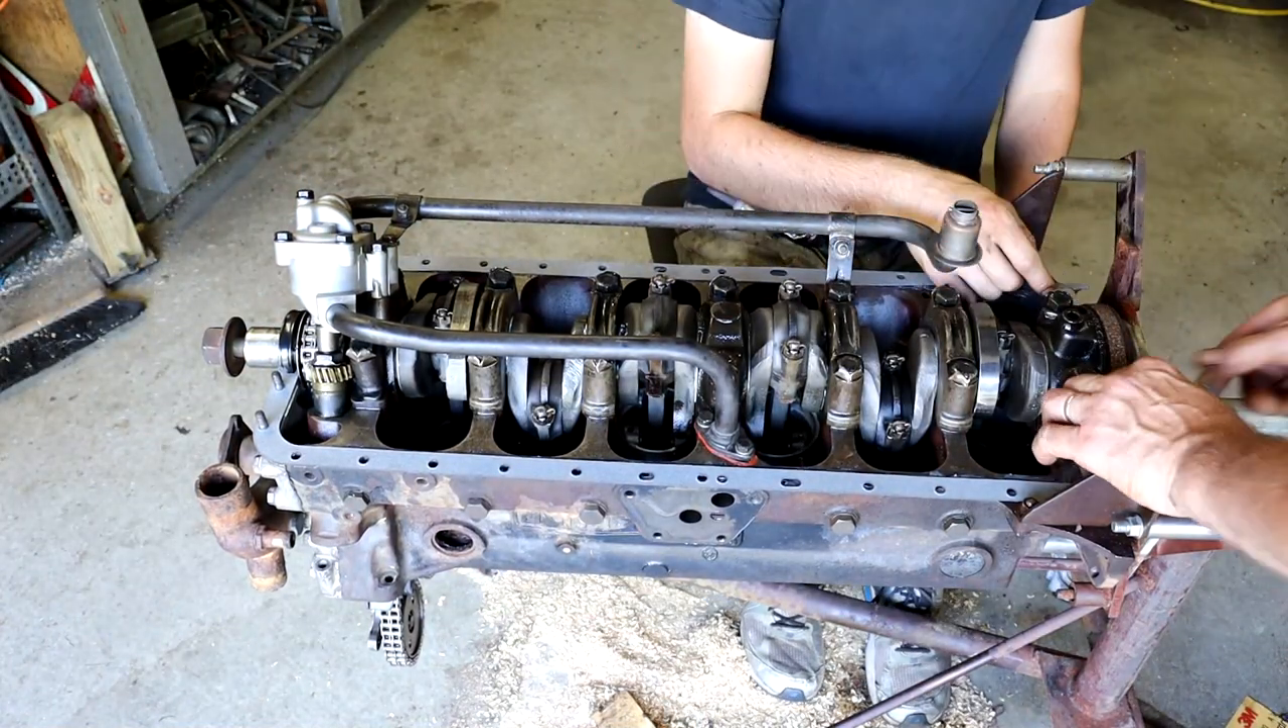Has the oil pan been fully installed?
No.